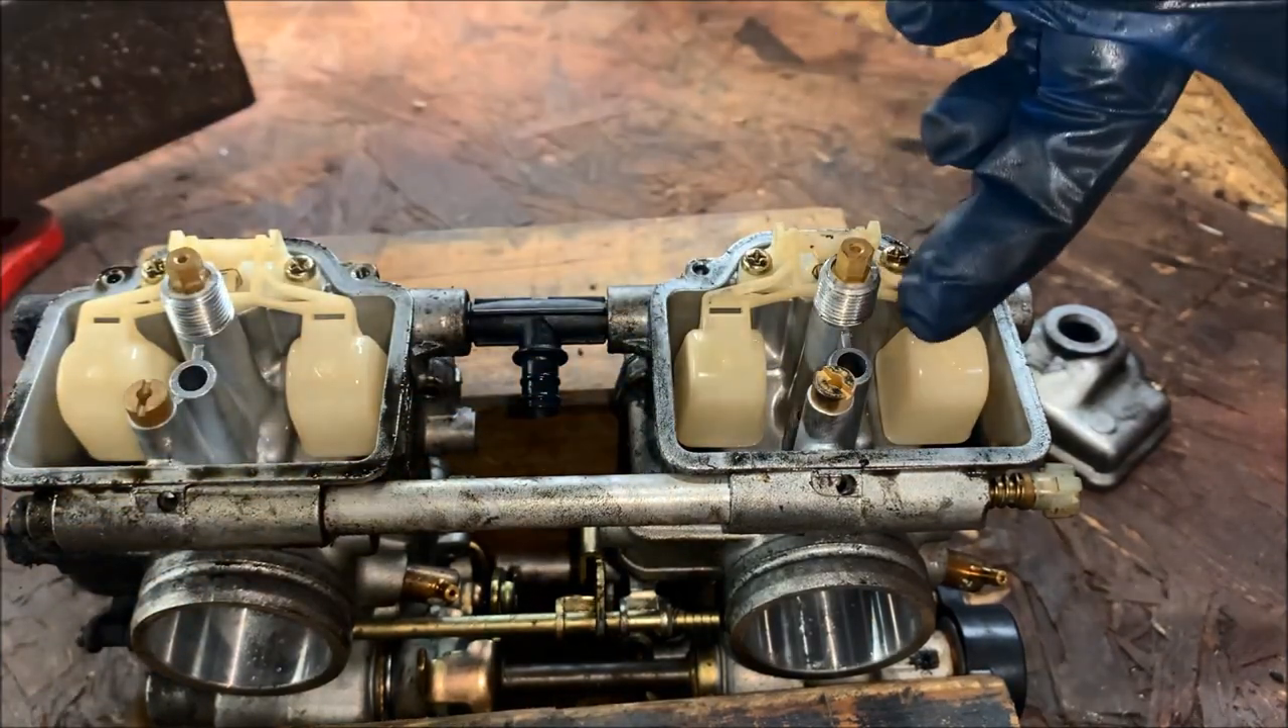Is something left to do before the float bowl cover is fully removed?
No.